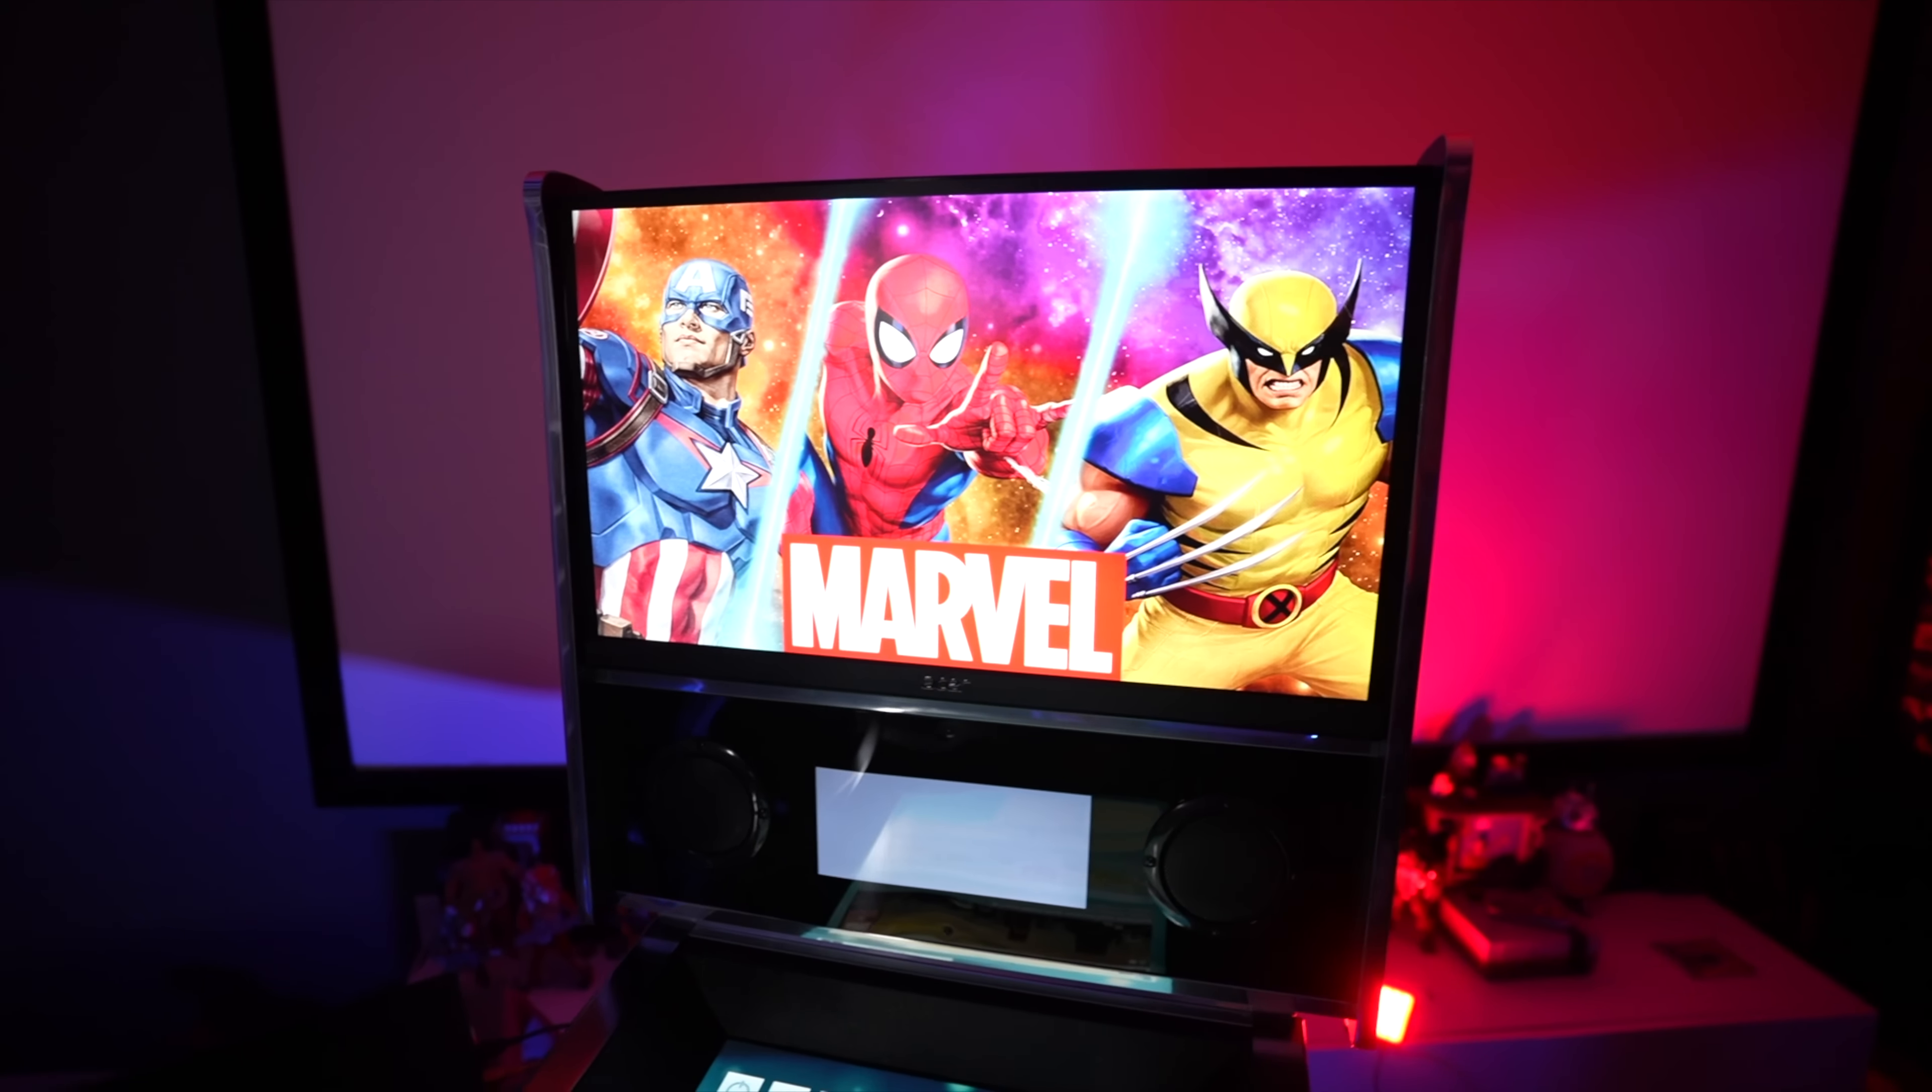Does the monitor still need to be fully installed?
No.